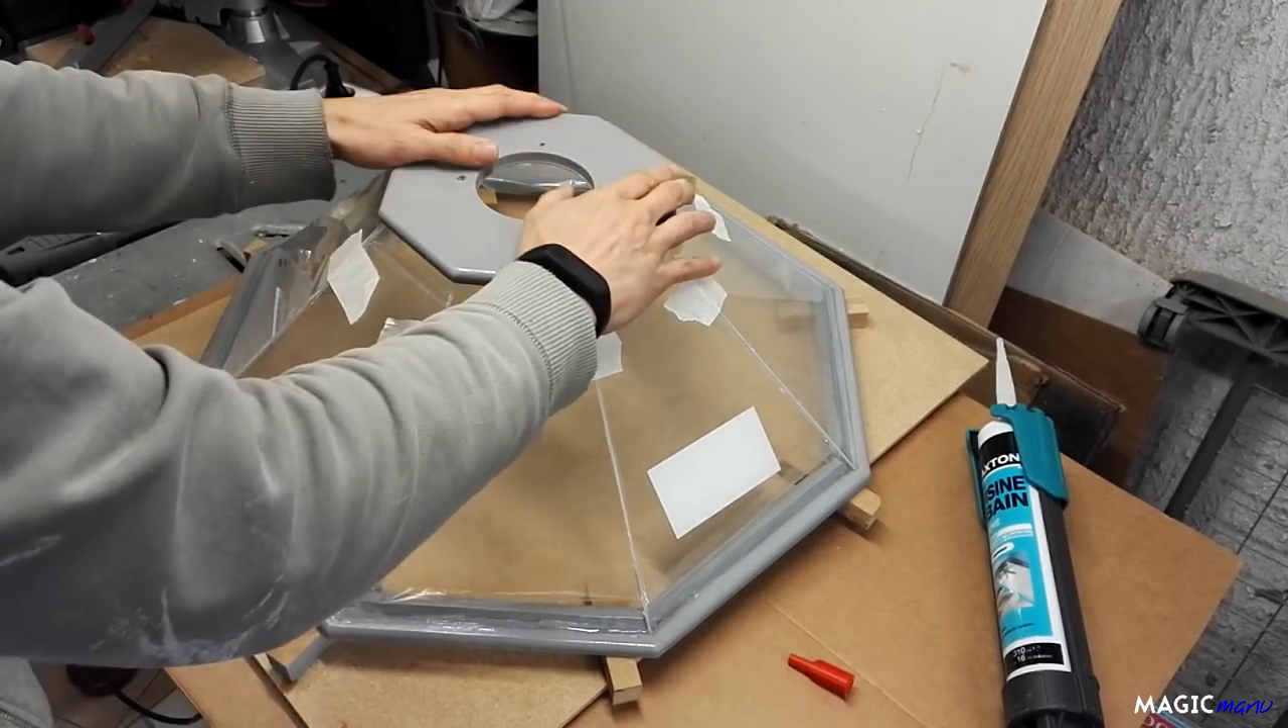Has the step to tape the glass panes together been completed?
Yes.